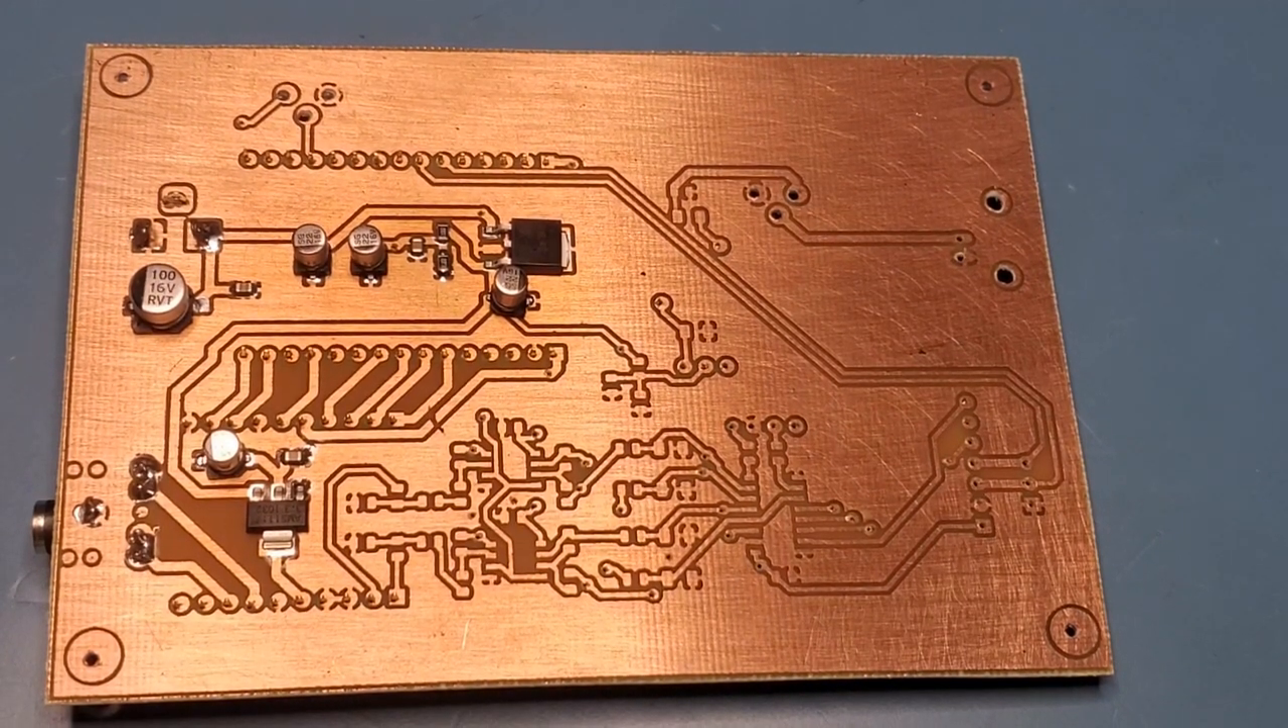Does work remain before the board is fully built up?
Yes.